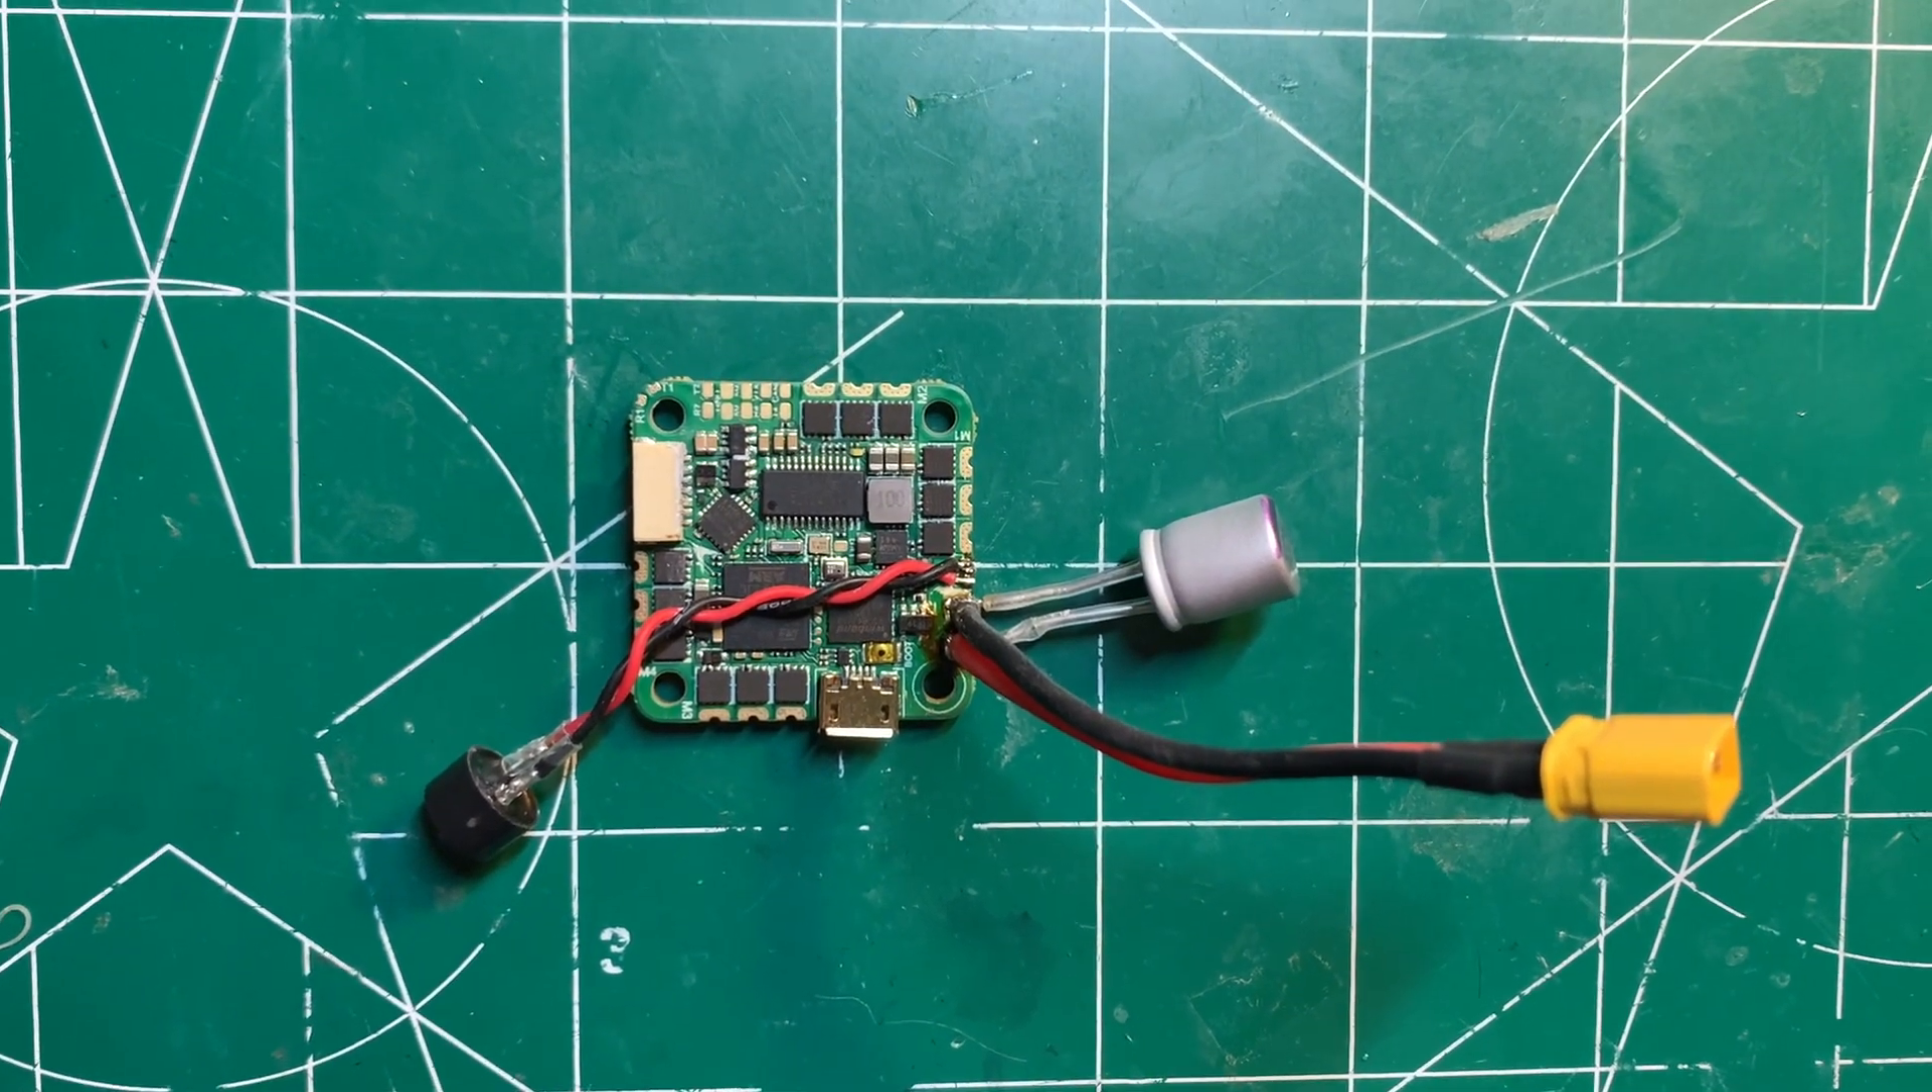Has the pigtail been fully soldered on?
Yes.